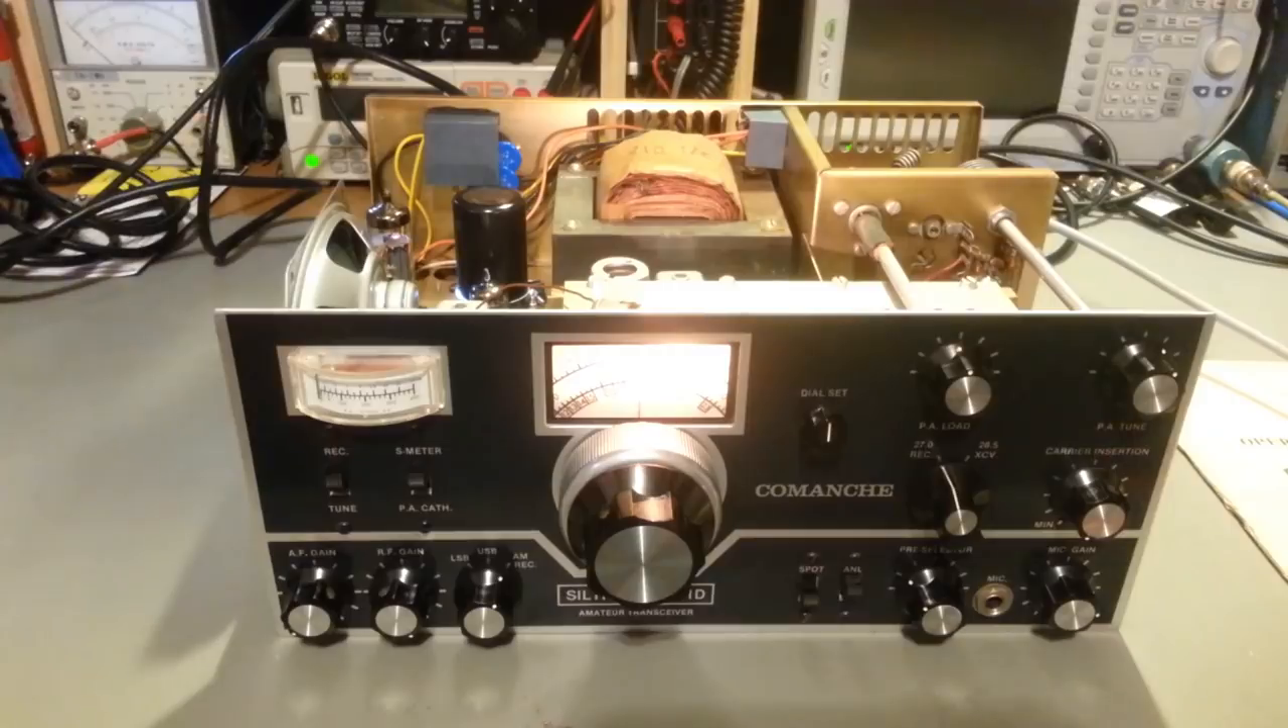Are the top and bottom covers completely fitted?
No.